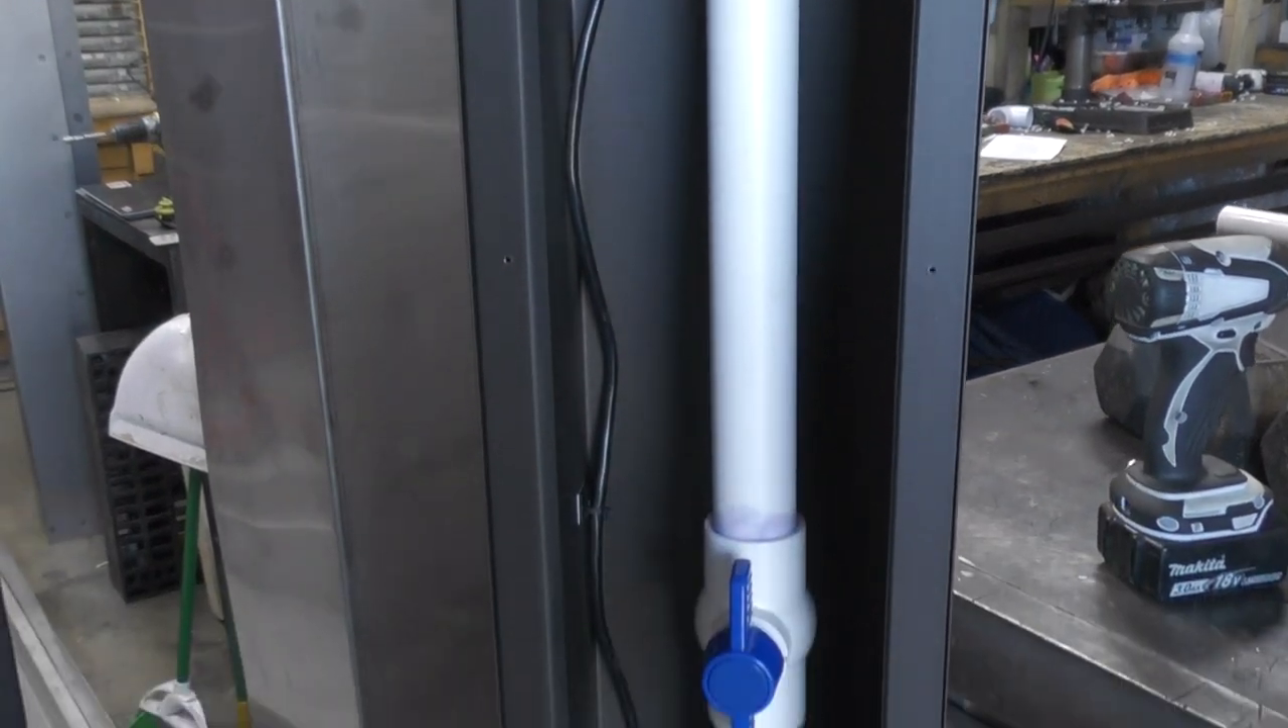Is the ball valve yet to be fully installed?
No.